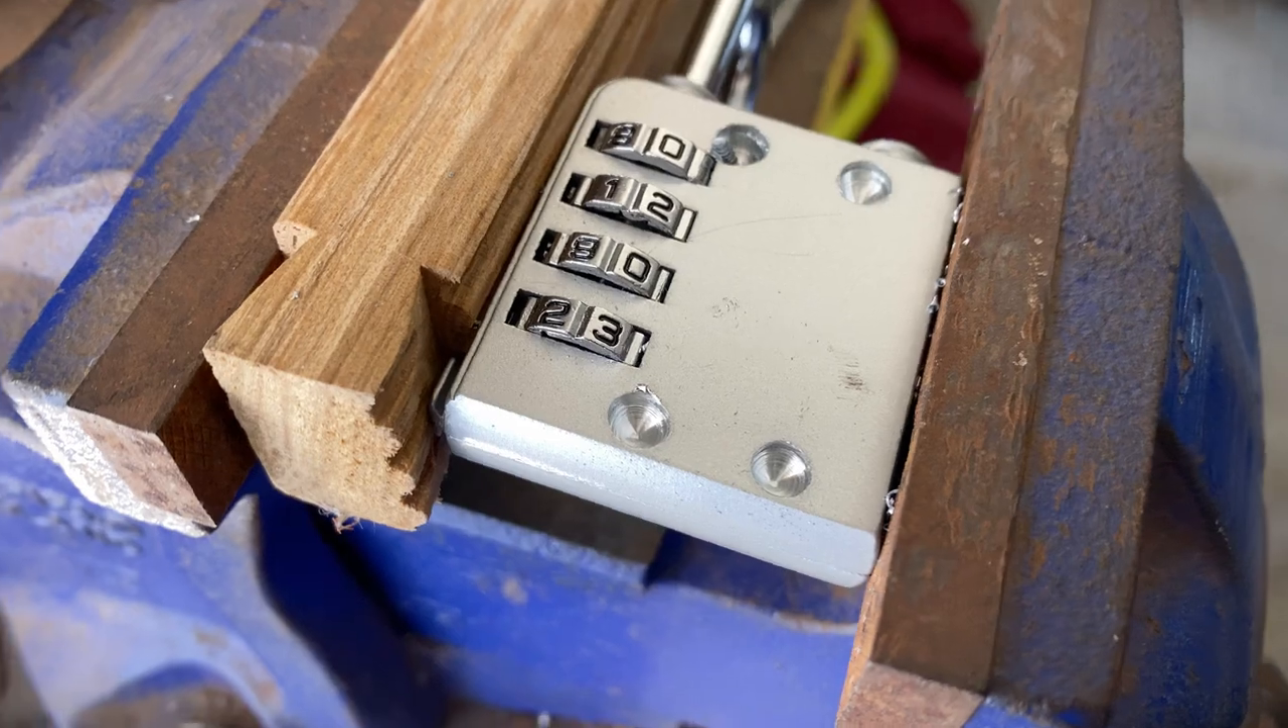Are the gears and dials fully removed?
No.